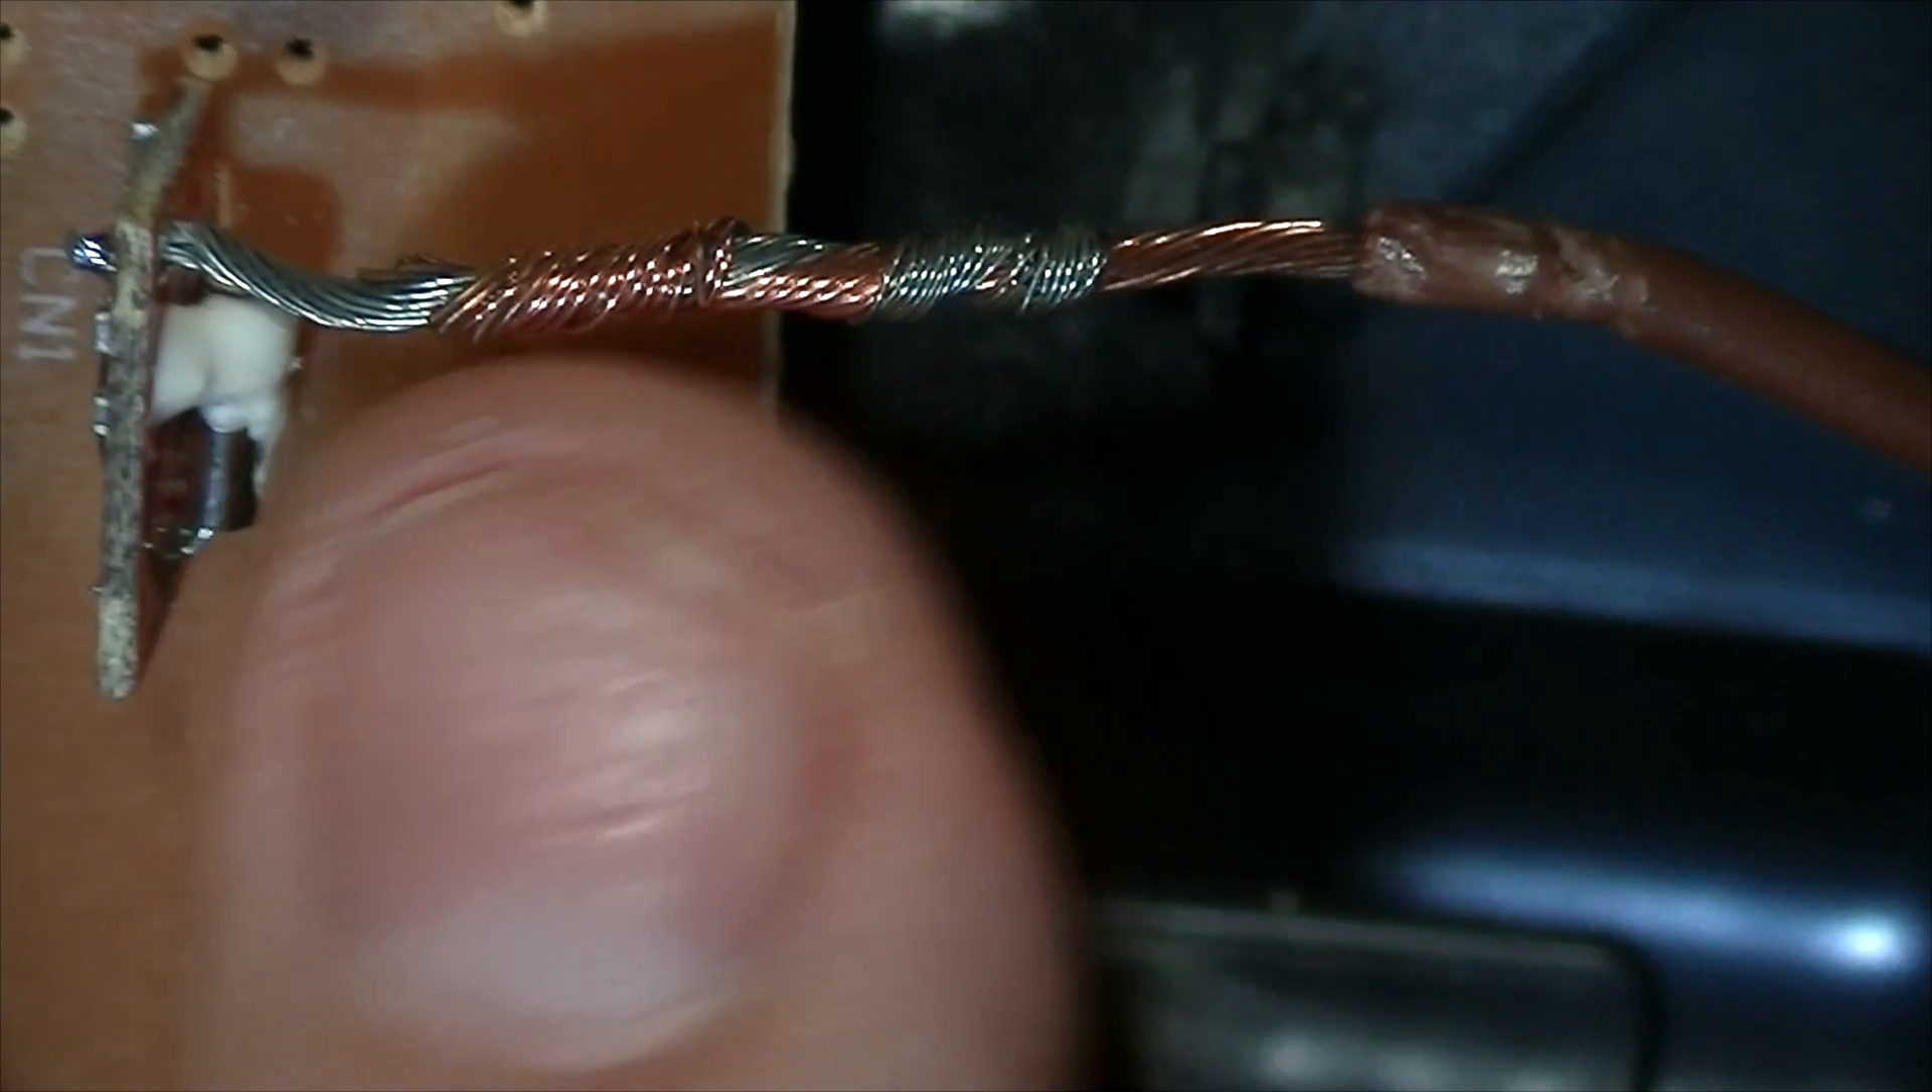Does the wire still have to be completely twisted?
No.